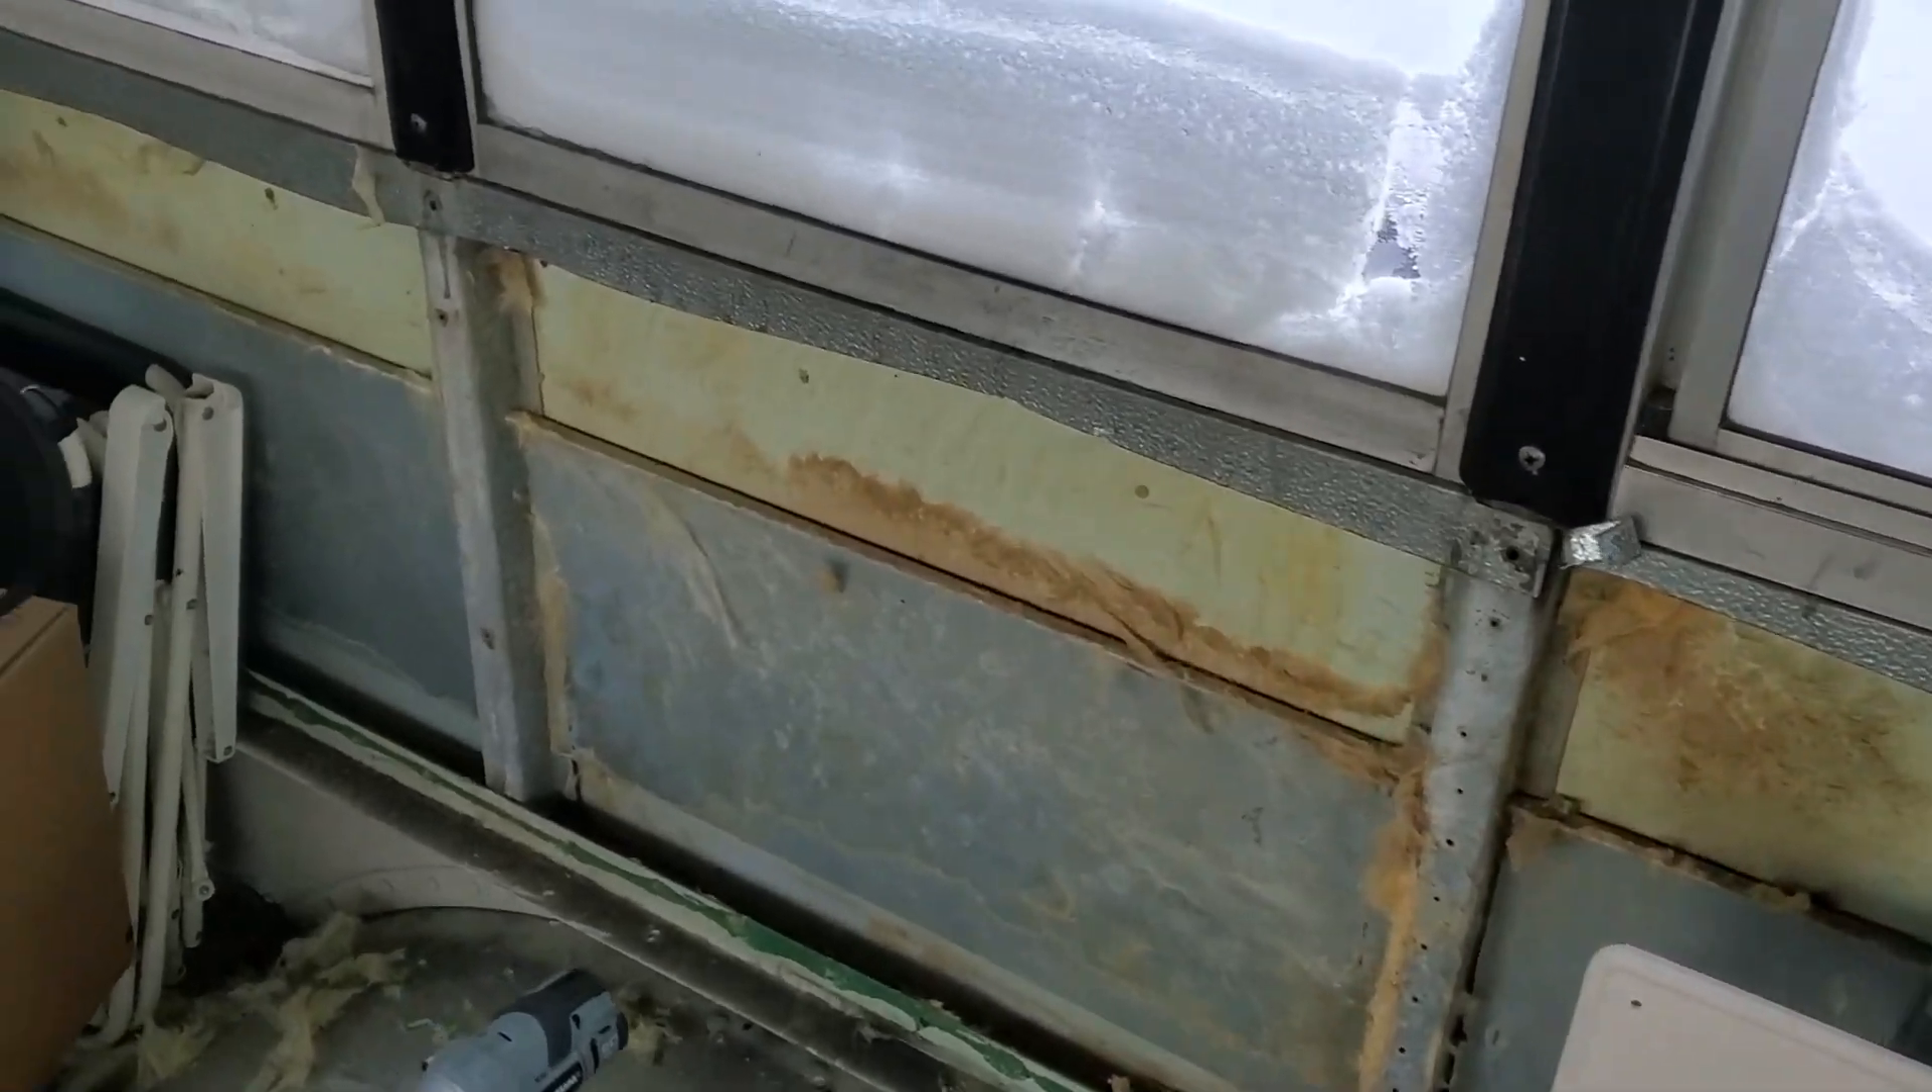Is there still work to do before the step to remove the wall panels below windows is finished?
No.